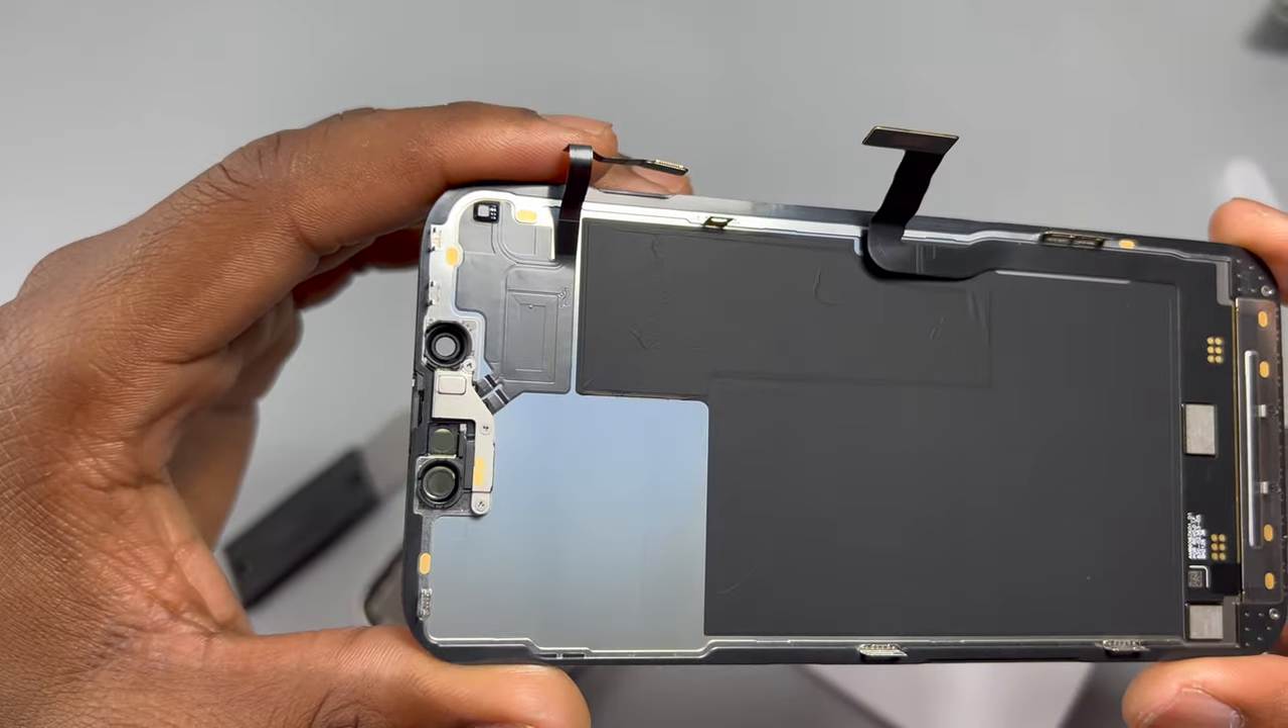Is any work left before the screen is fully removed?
No.